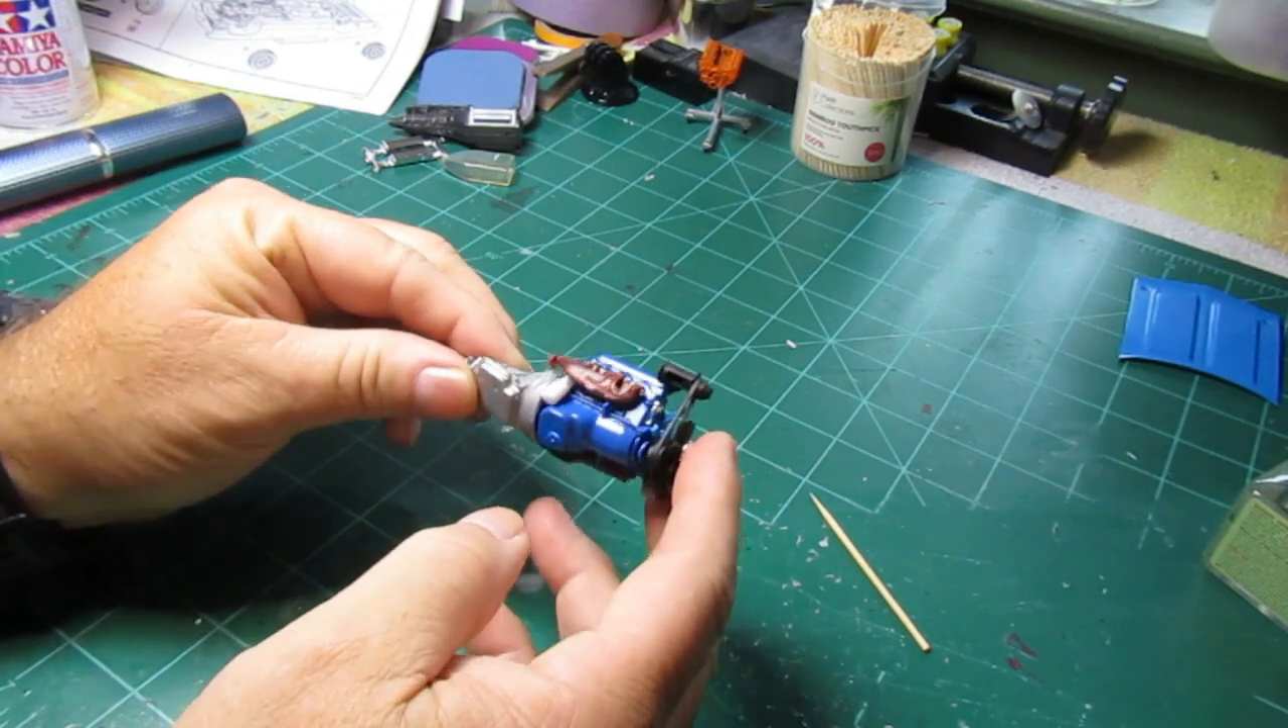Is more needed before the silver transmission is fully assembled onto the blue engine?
No.